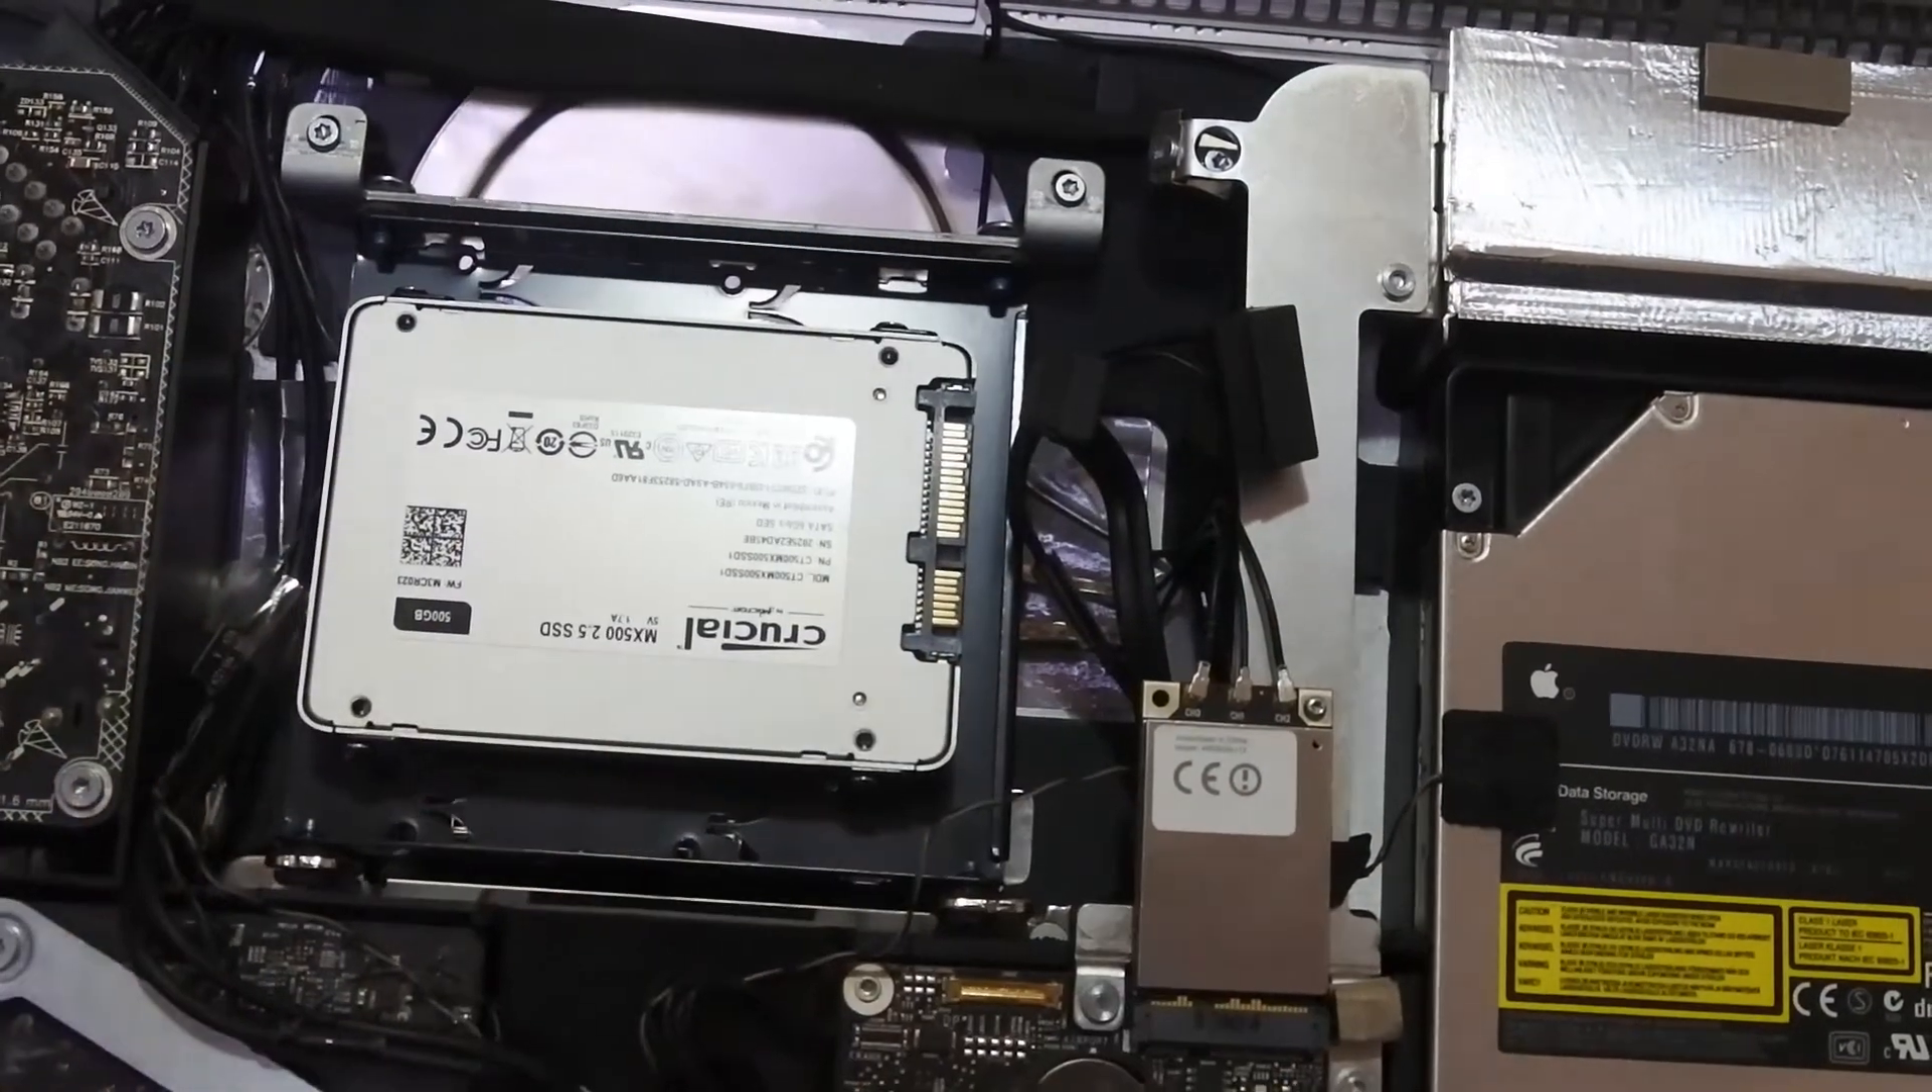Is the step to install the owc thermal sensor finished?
No.